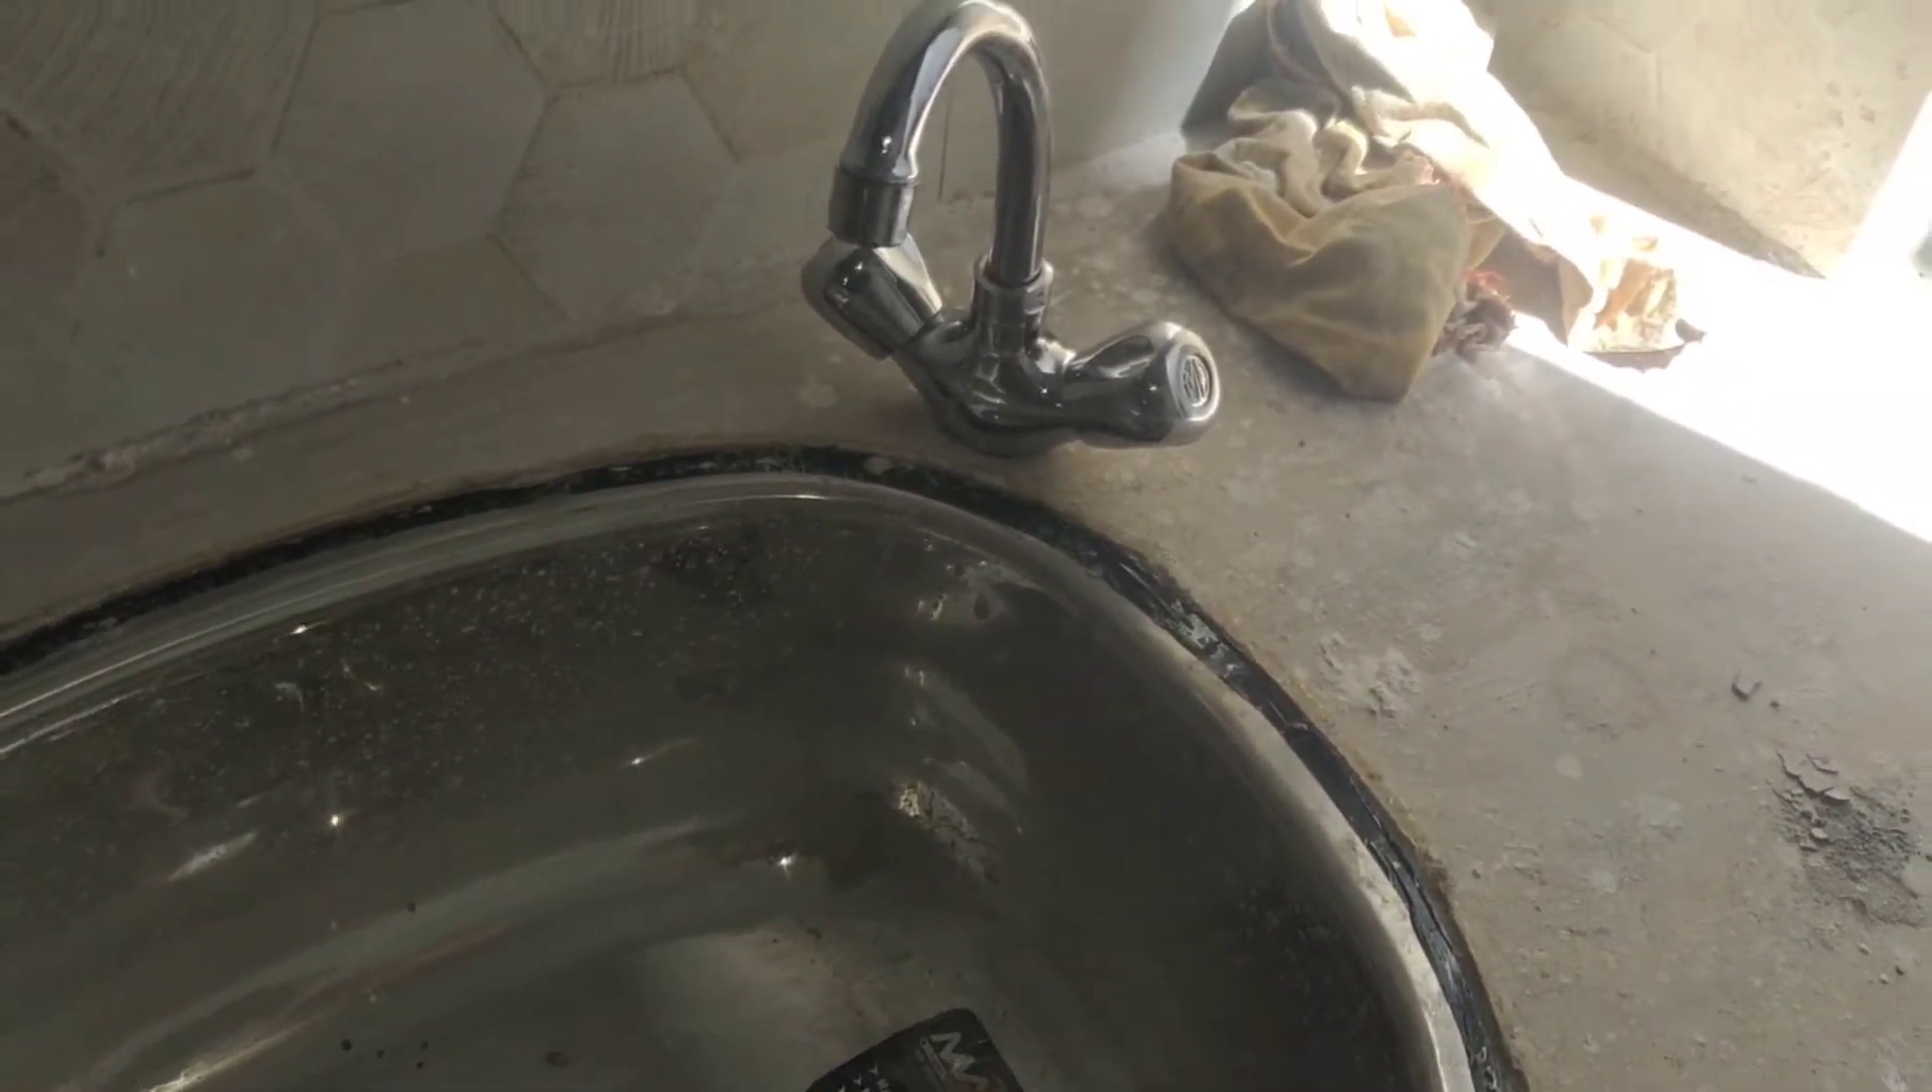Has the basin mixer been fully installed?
Yes.